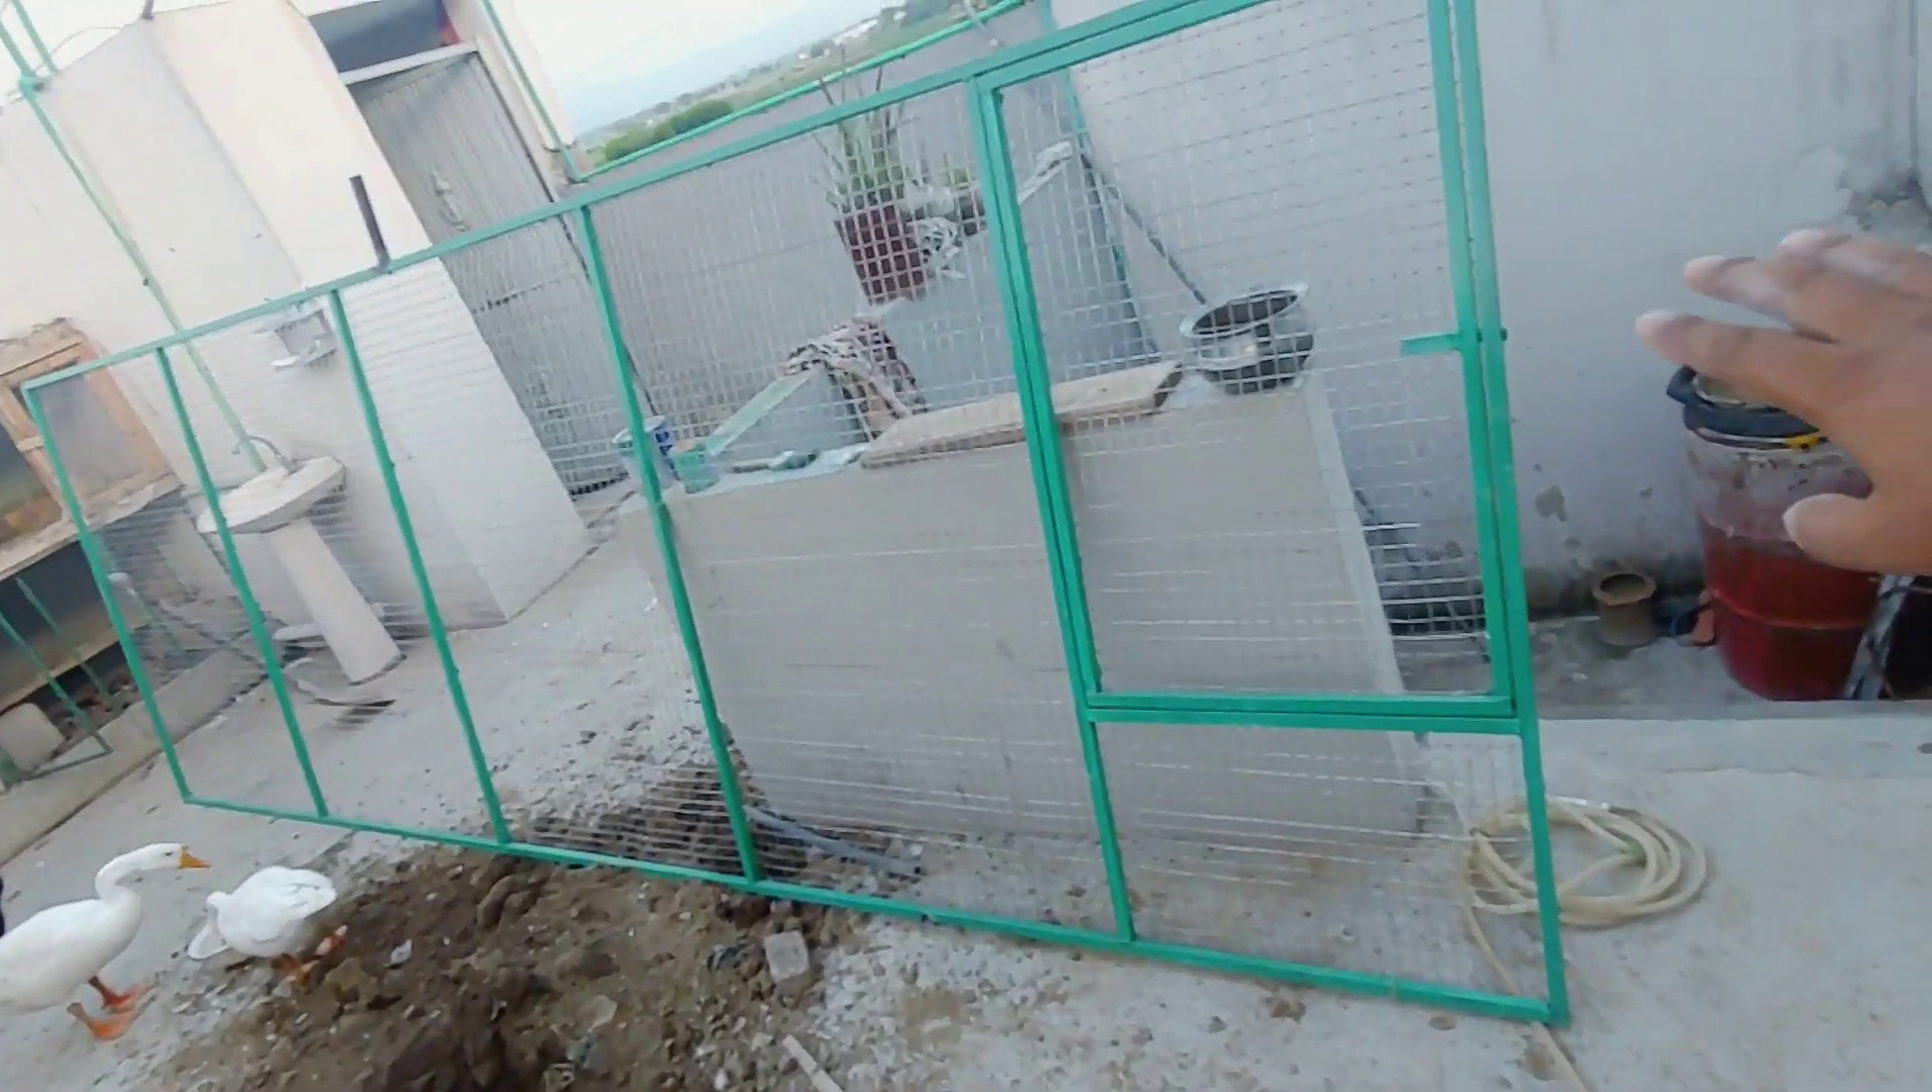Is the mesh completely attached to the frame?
Yes.